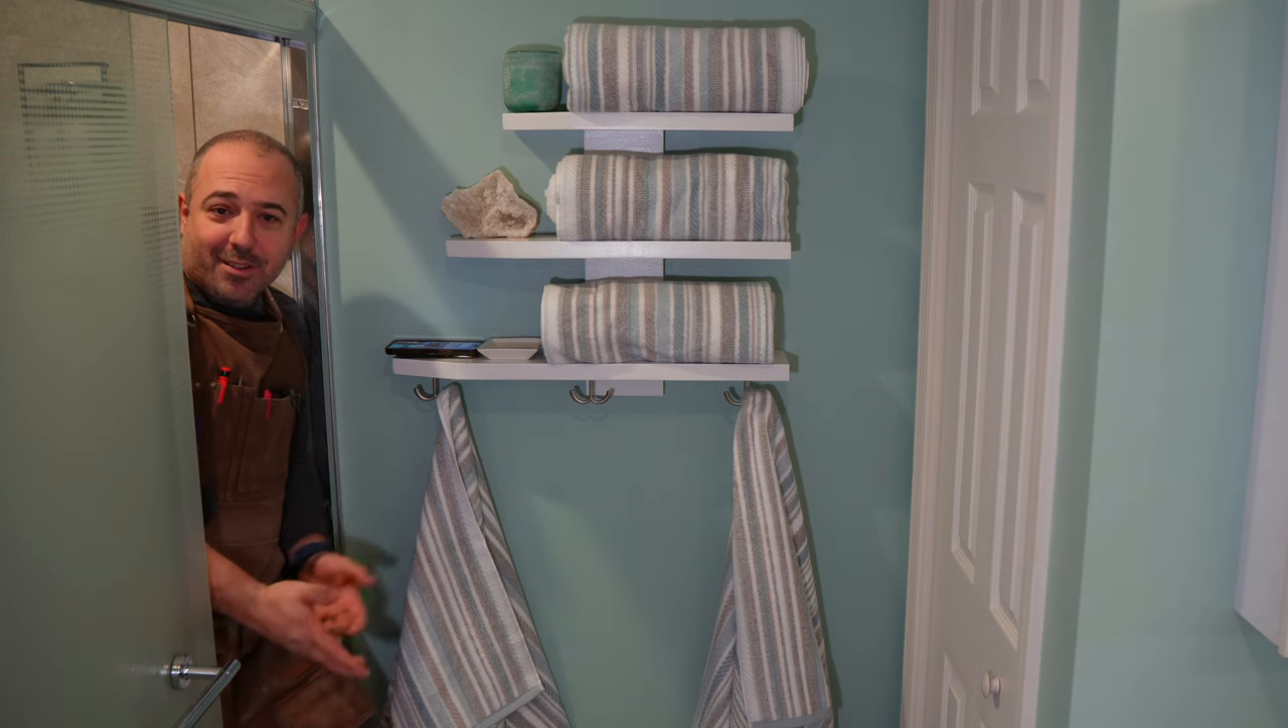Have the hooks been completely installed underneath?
Yes.